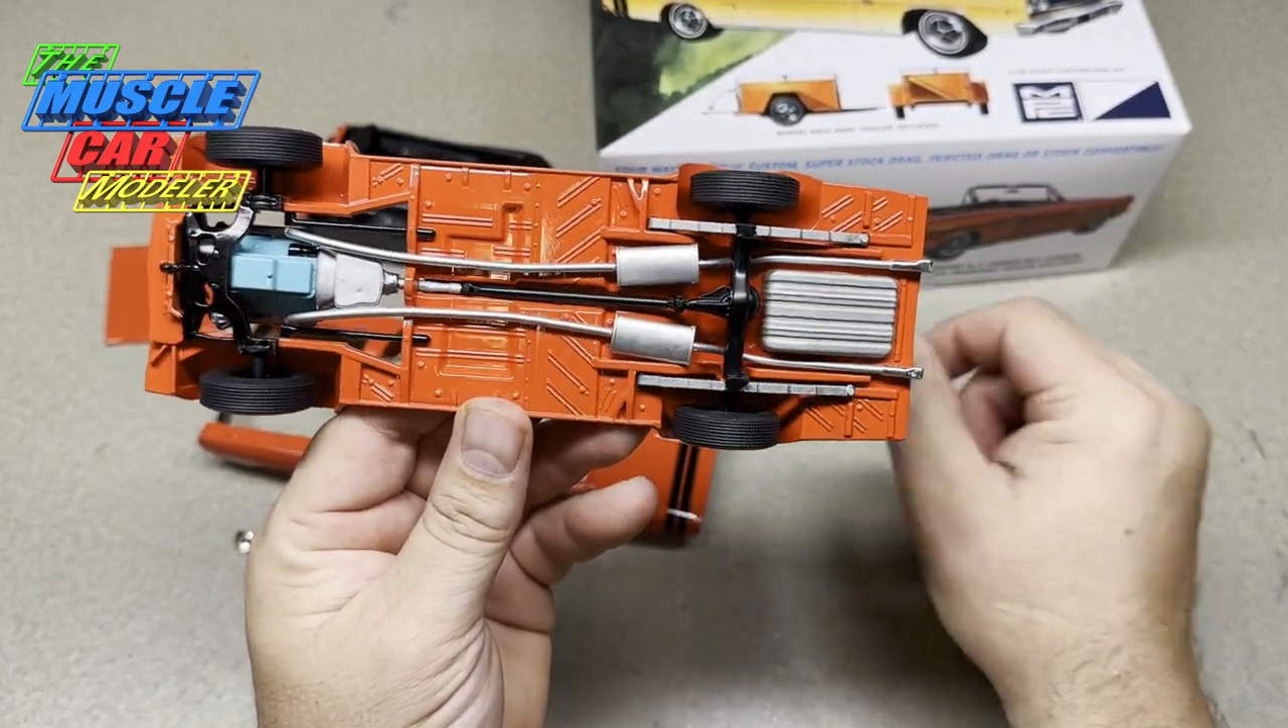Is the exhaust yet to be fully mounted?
No.